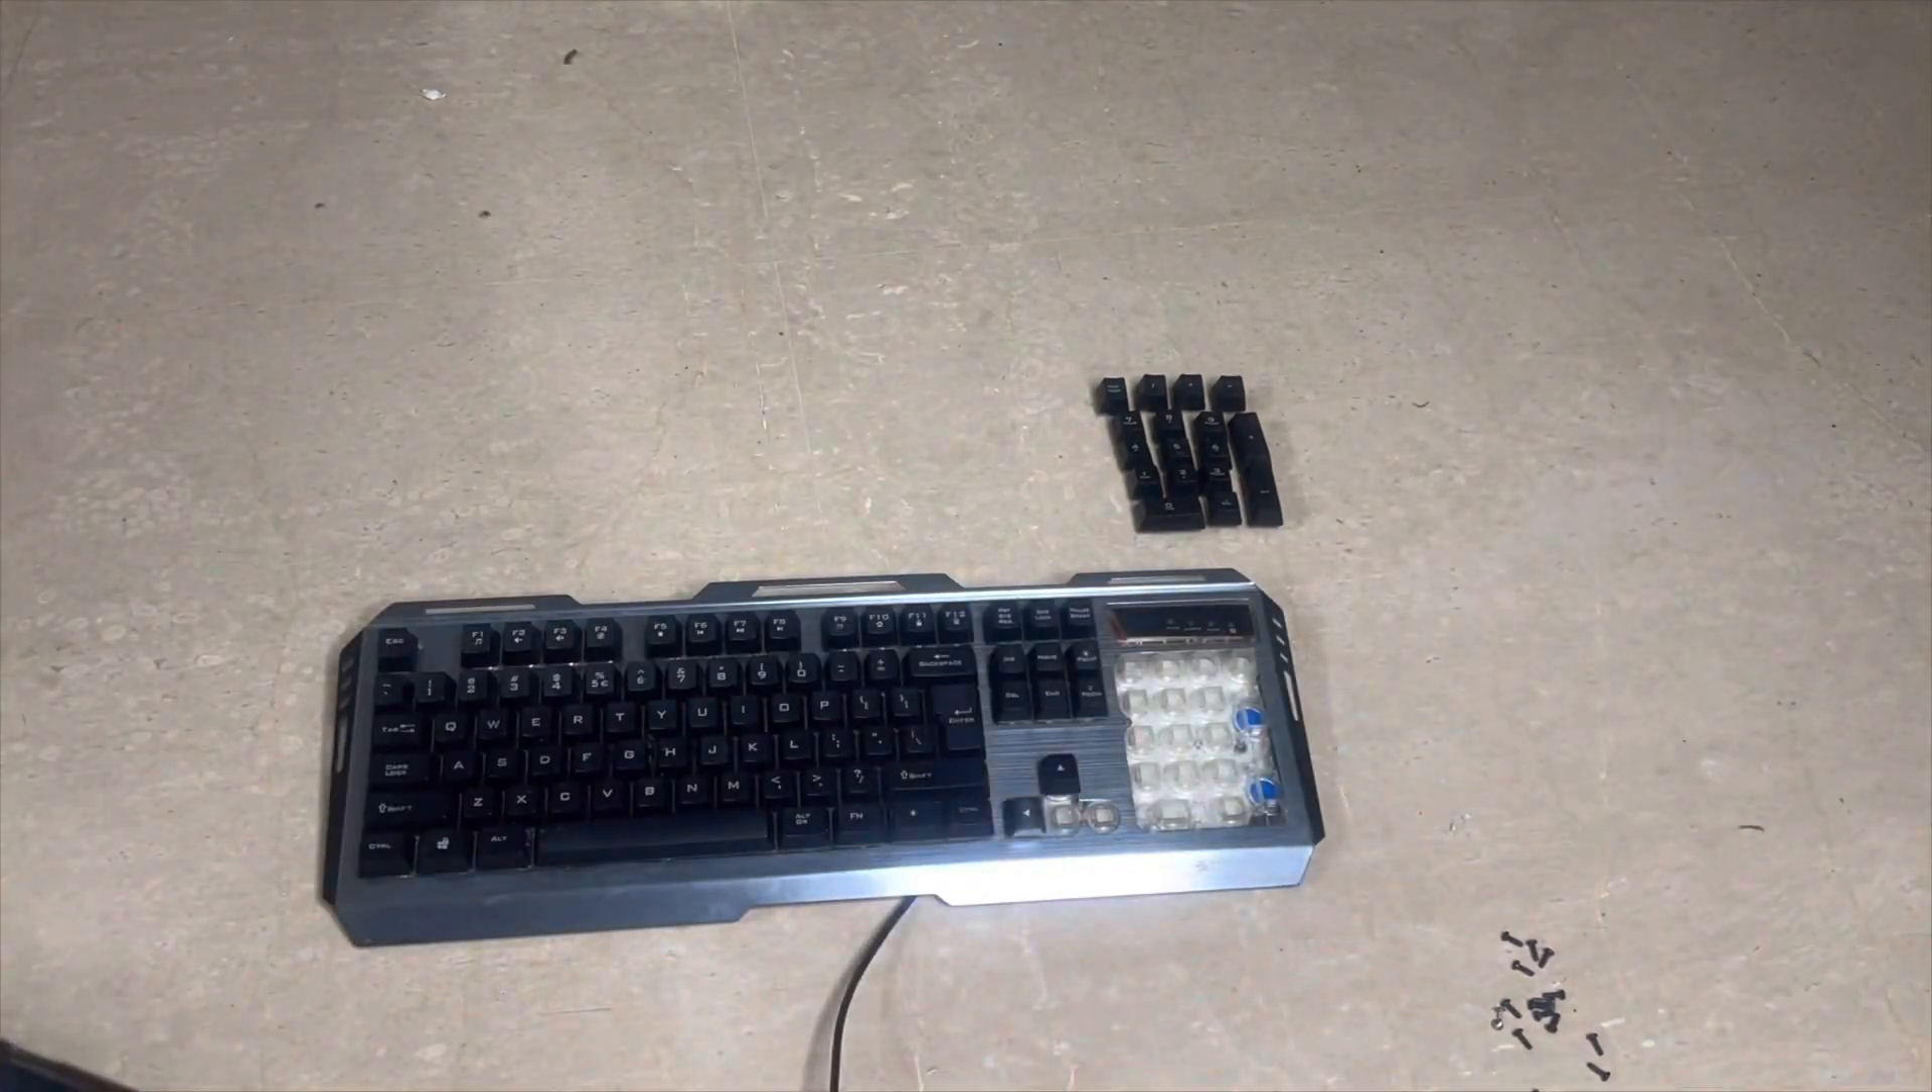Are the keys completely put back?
No.